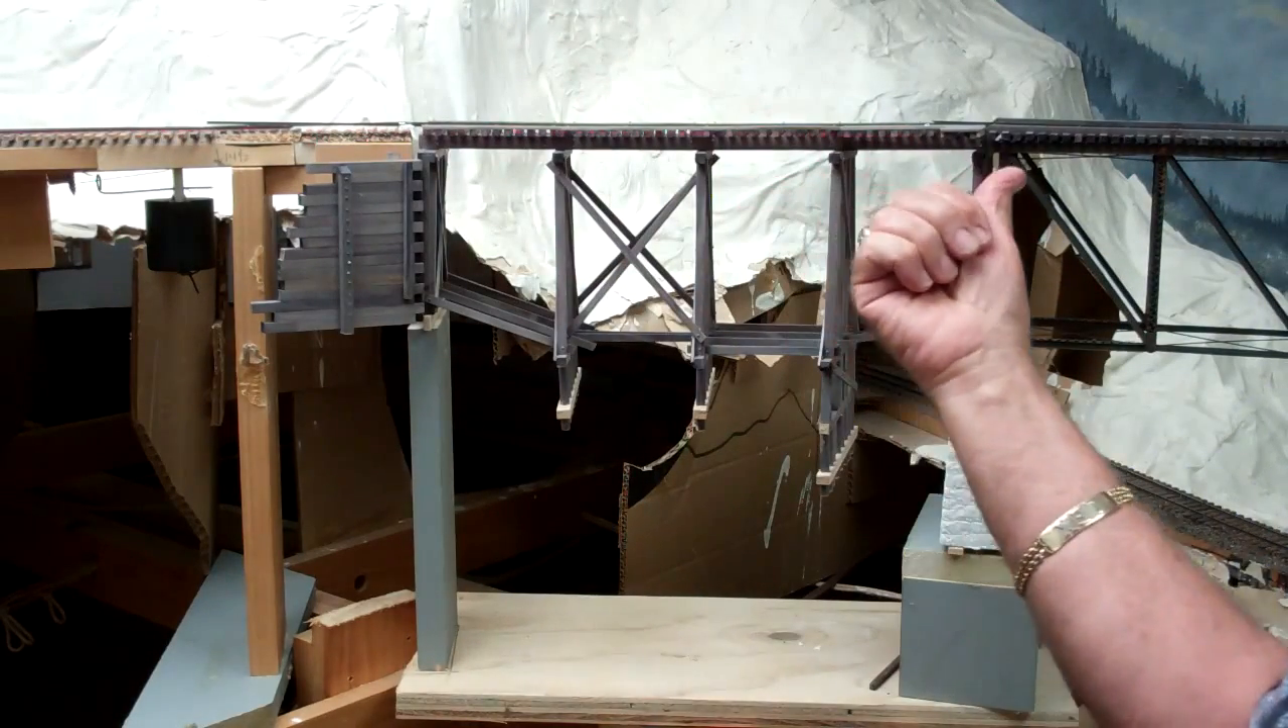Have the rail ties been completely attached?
Yes.